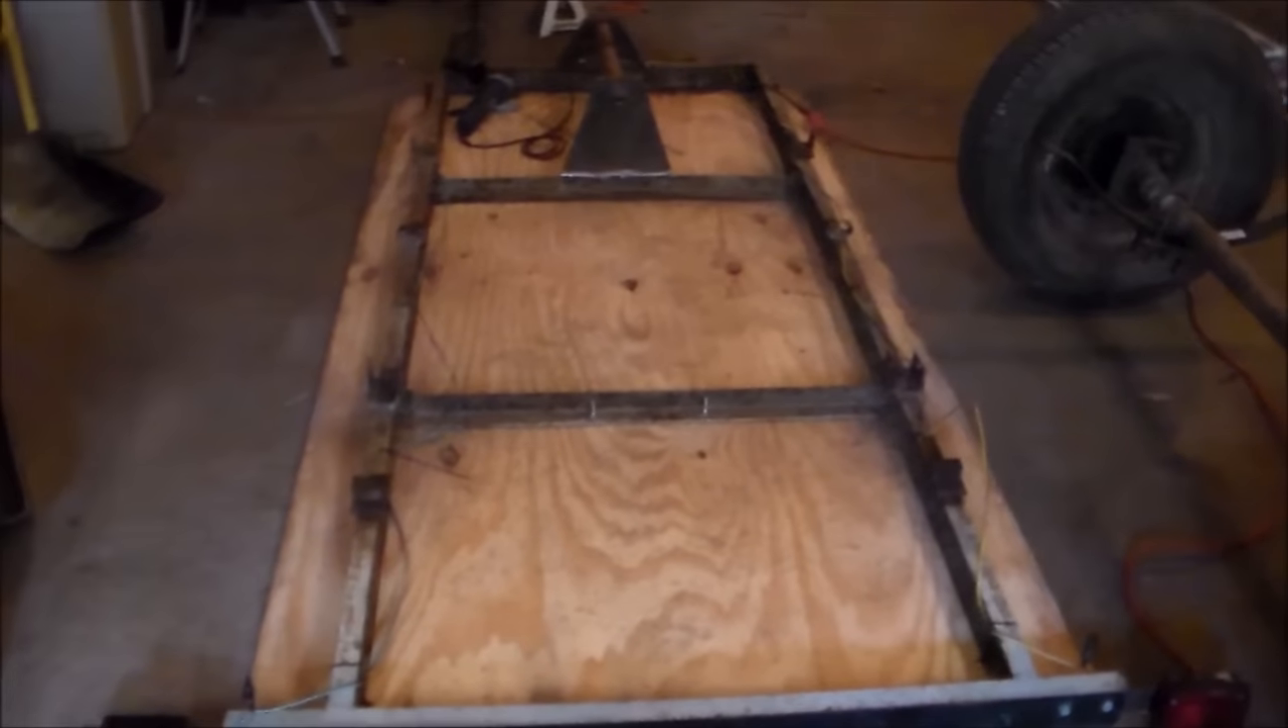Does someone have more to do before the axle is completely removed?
No.